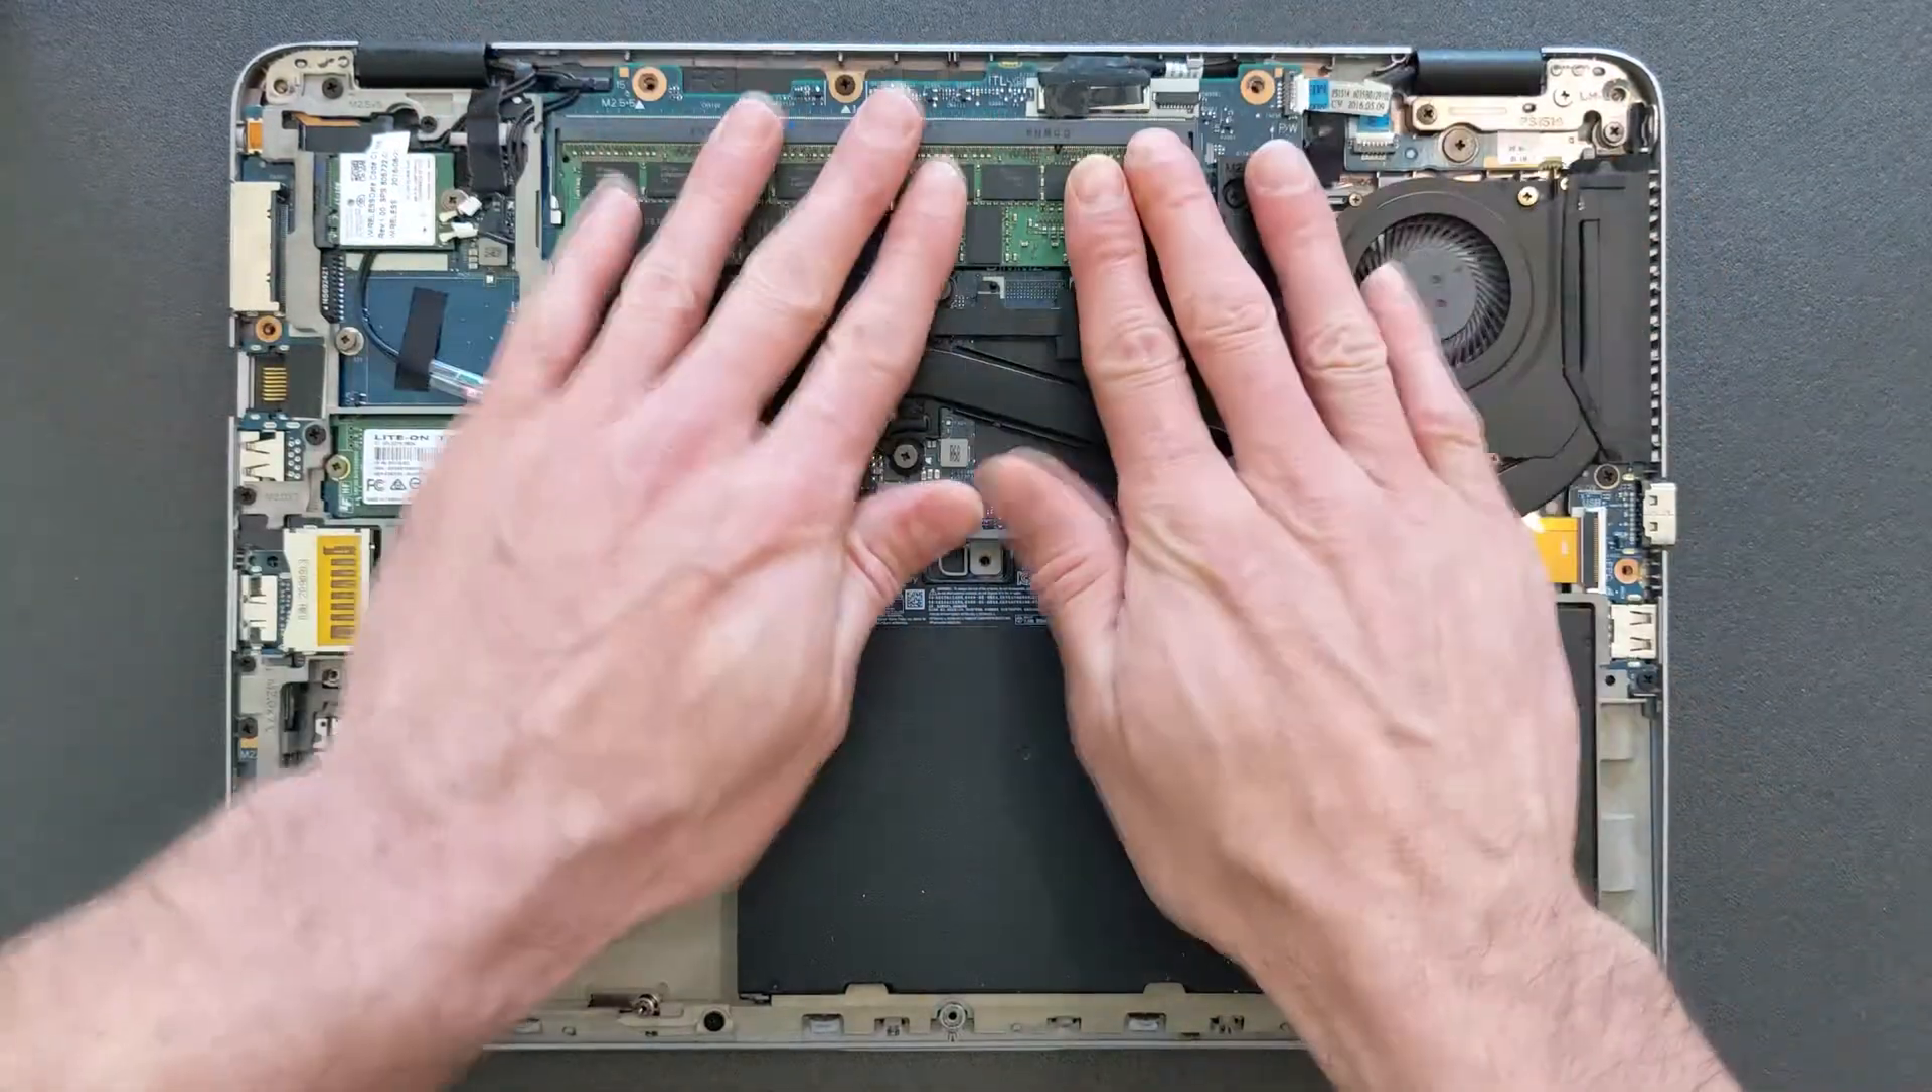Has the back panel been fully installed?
No.